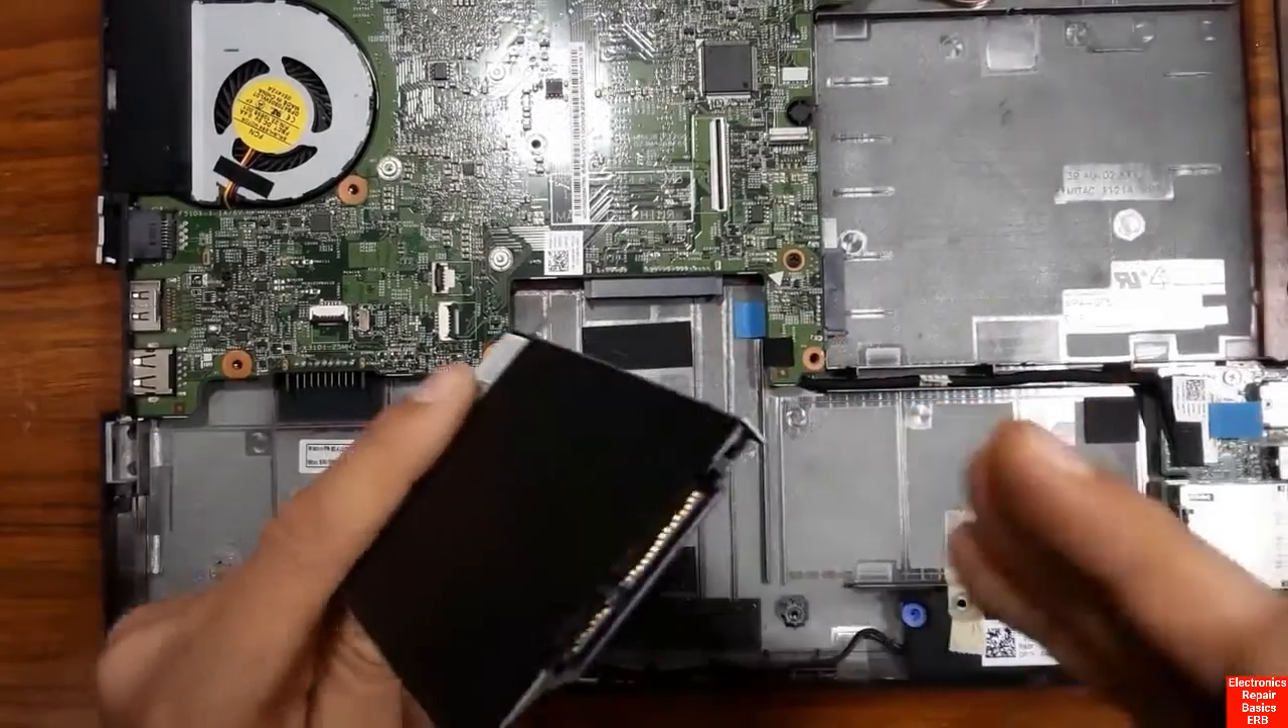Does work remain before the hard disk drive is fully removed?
No.